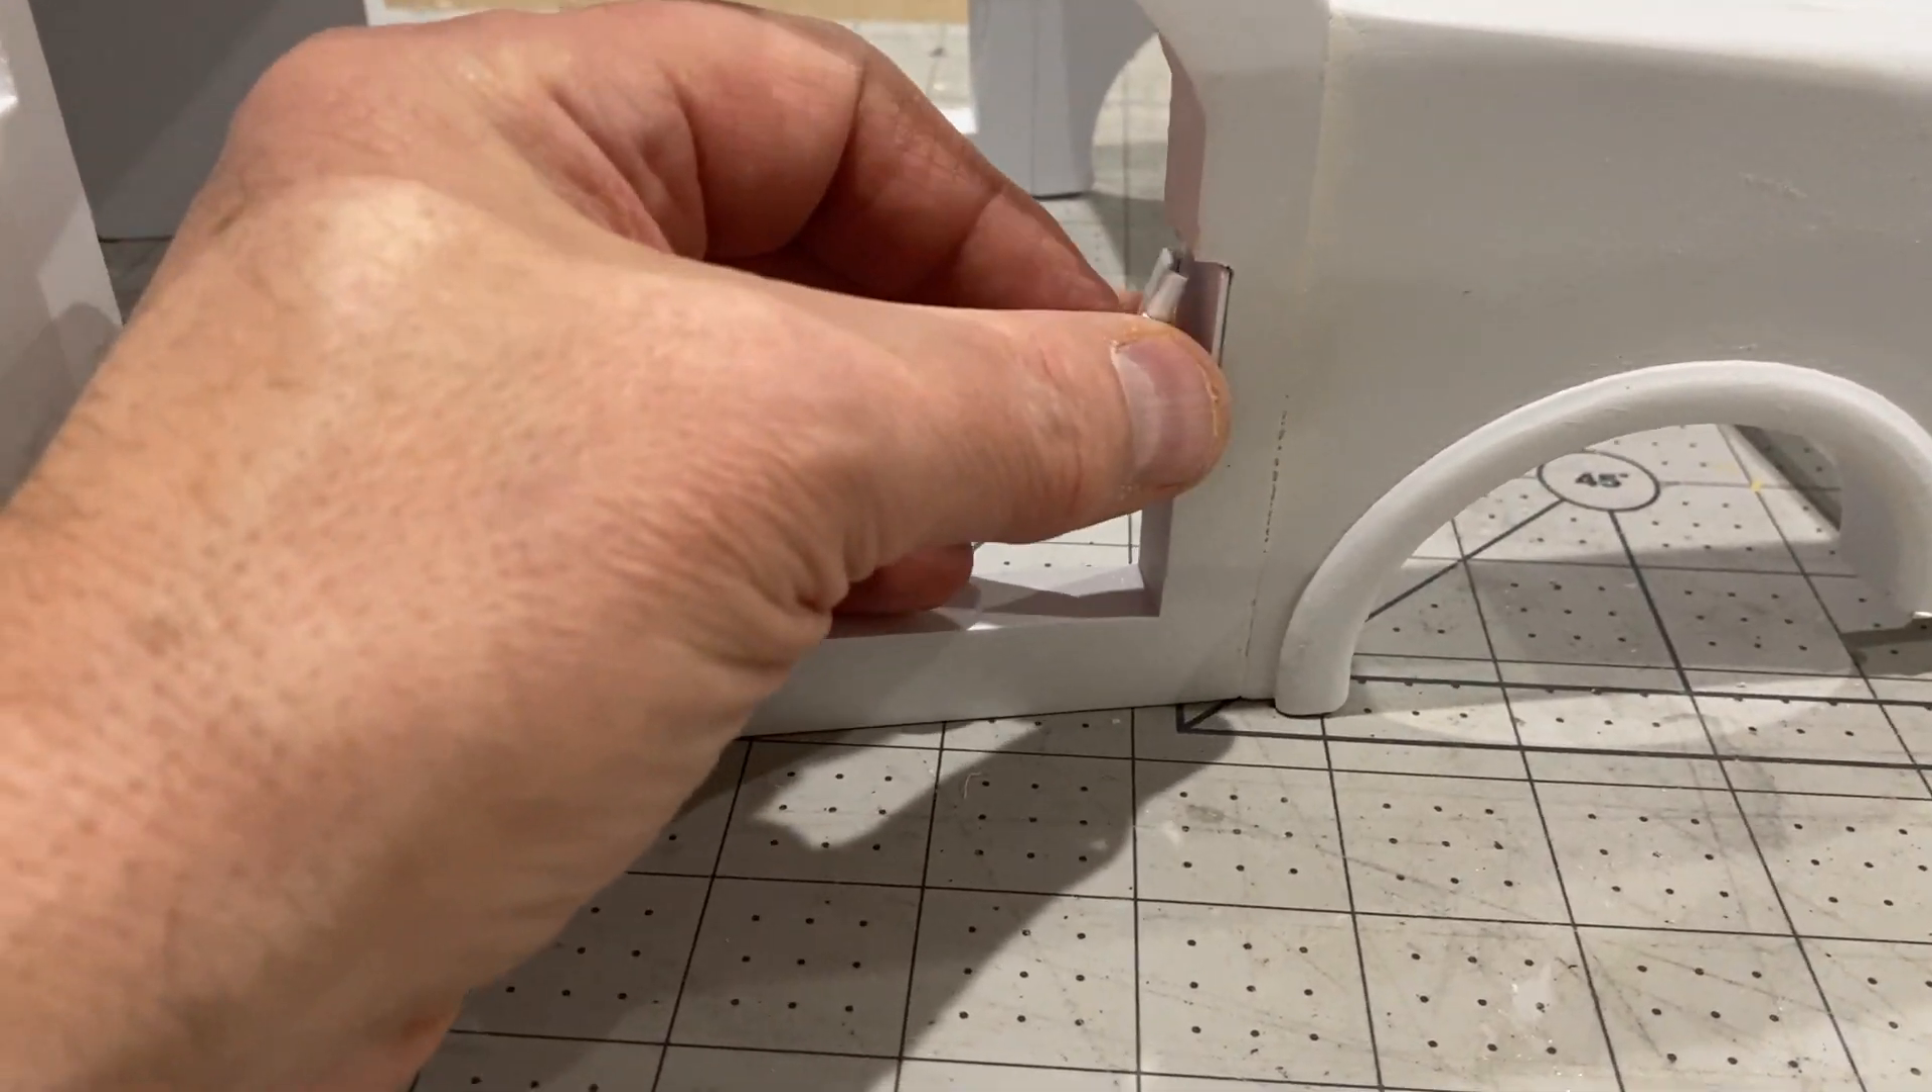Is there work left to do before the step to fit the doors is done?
Yes.